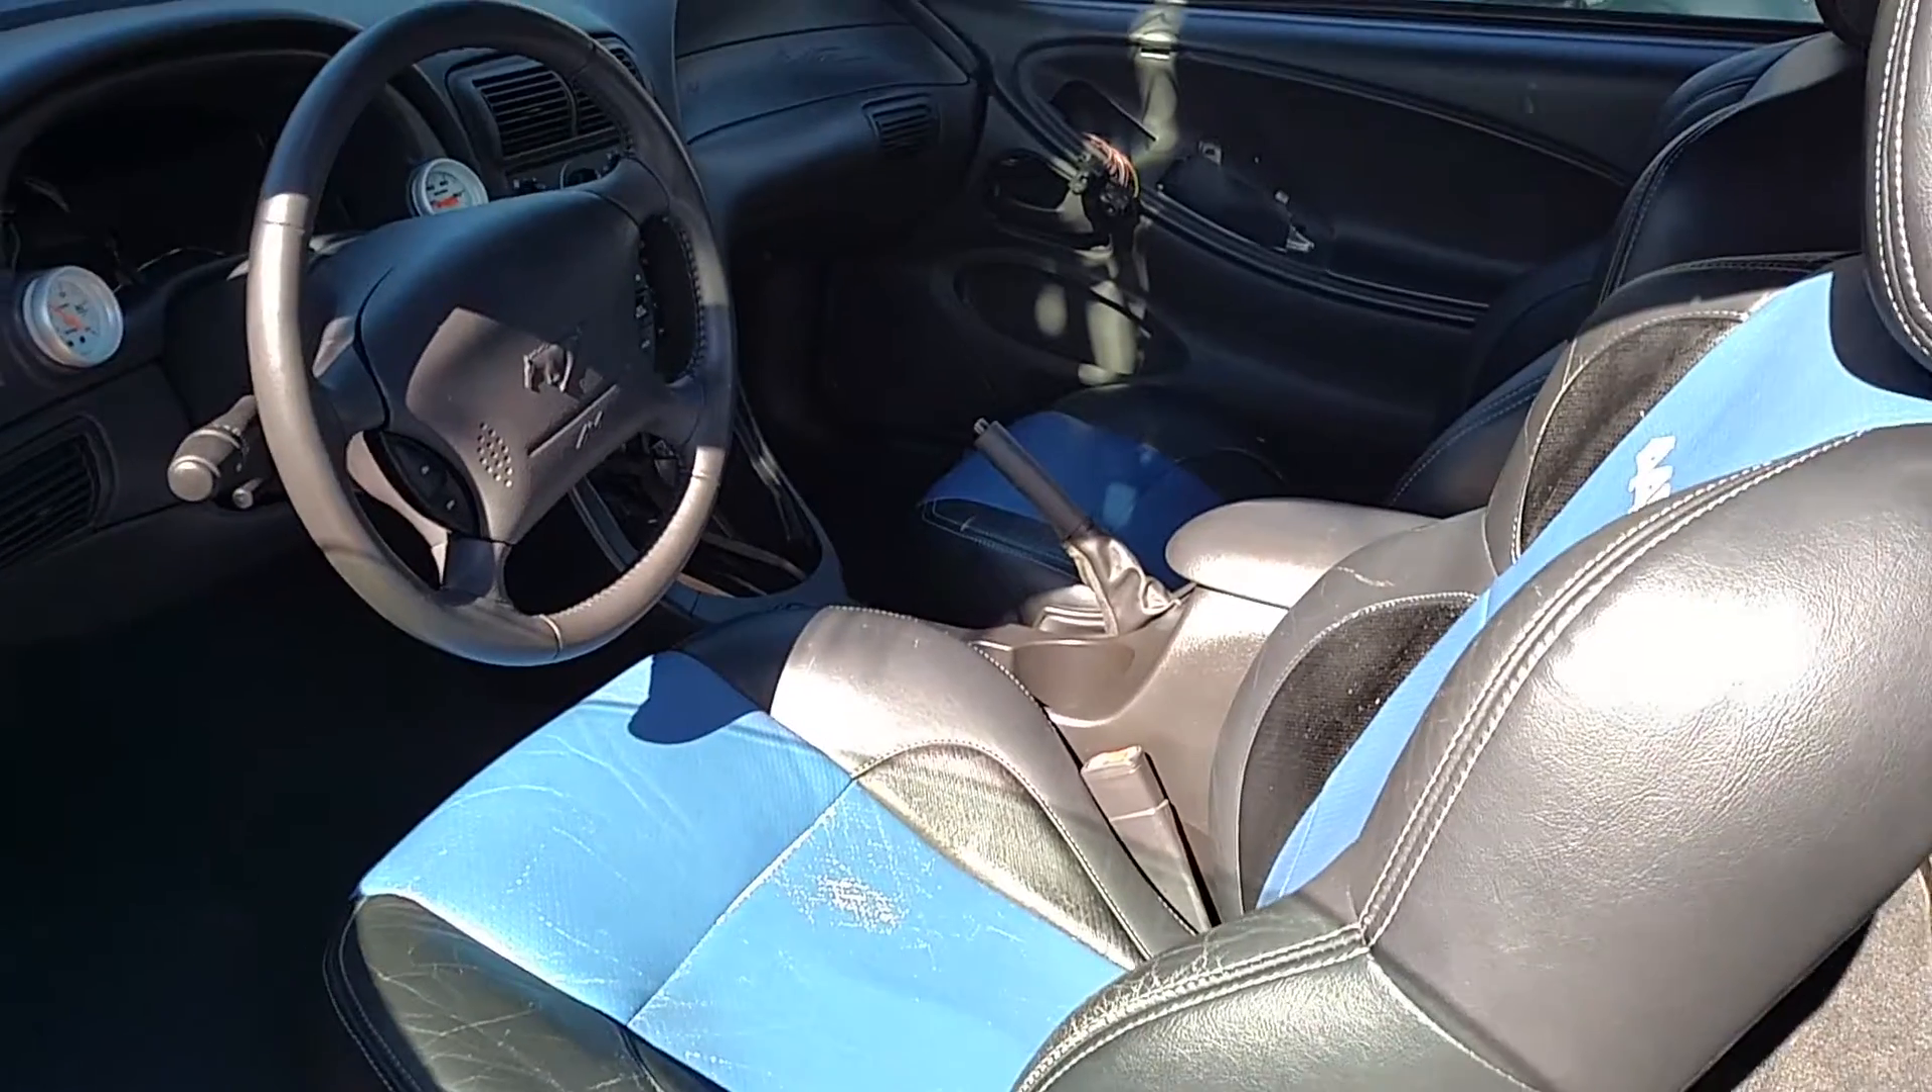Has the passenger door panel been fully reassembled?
No.